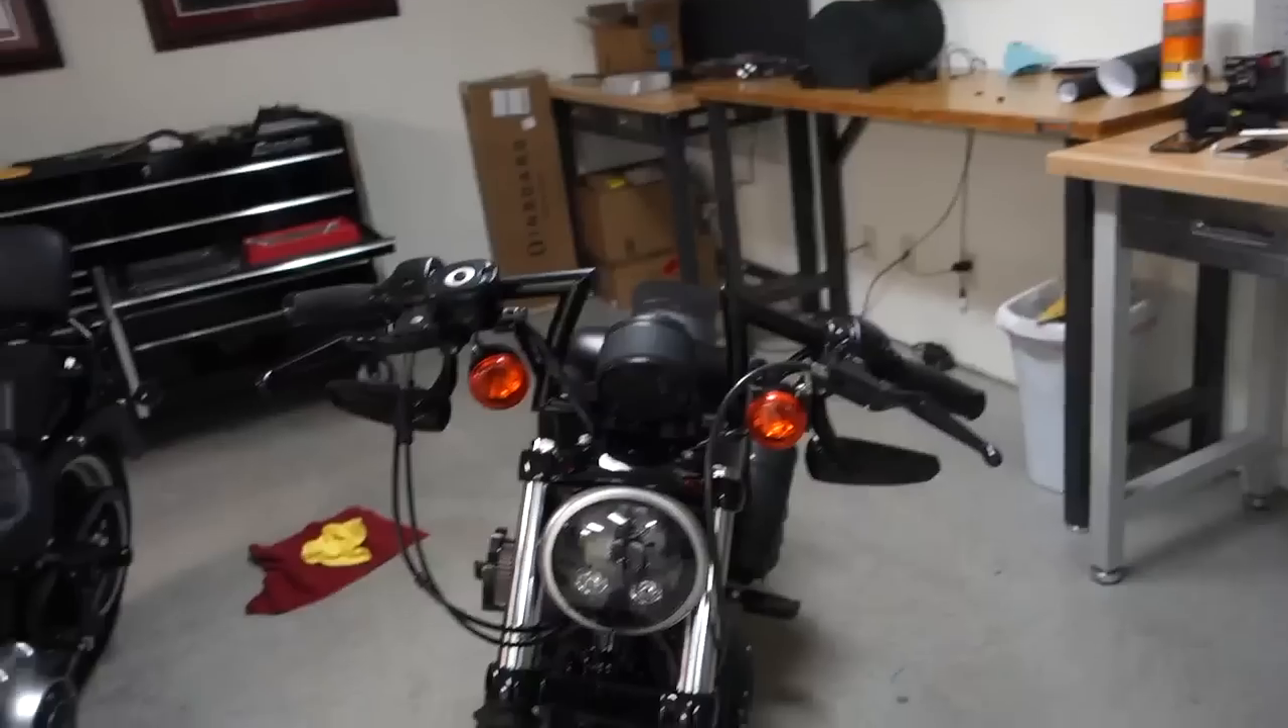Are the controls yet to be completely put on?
No.